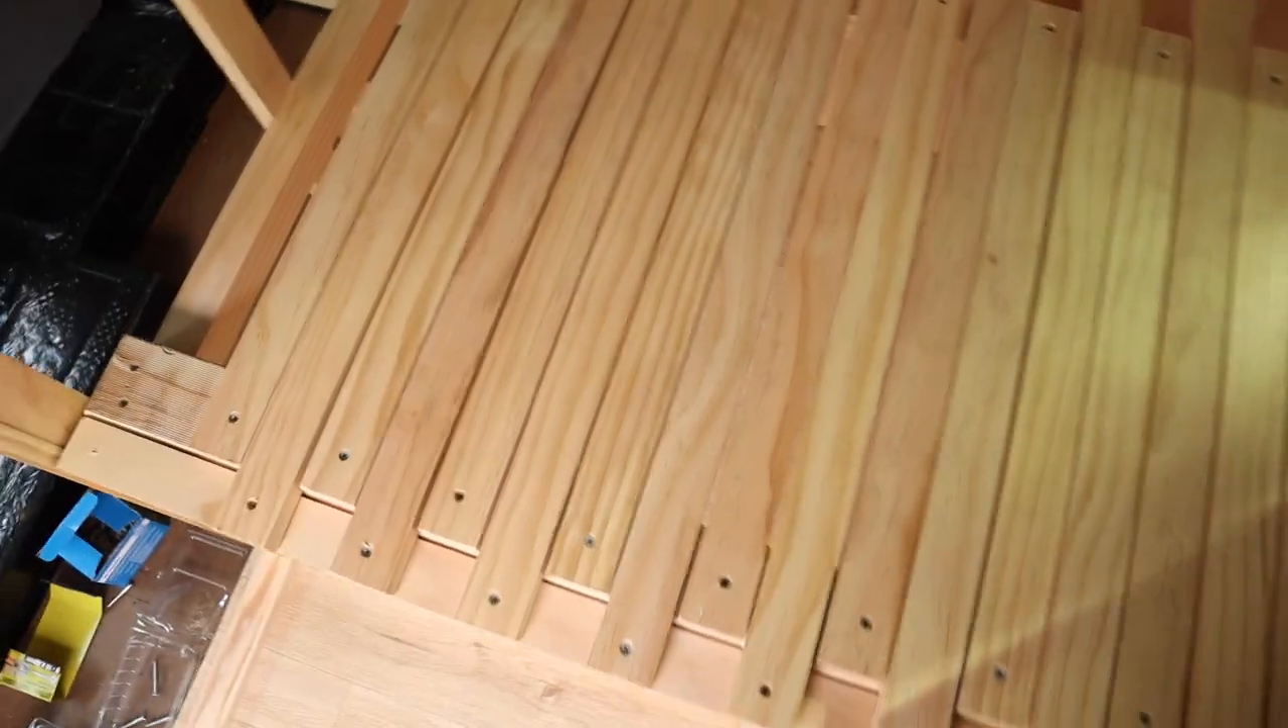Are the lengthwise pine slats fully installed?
Yes.